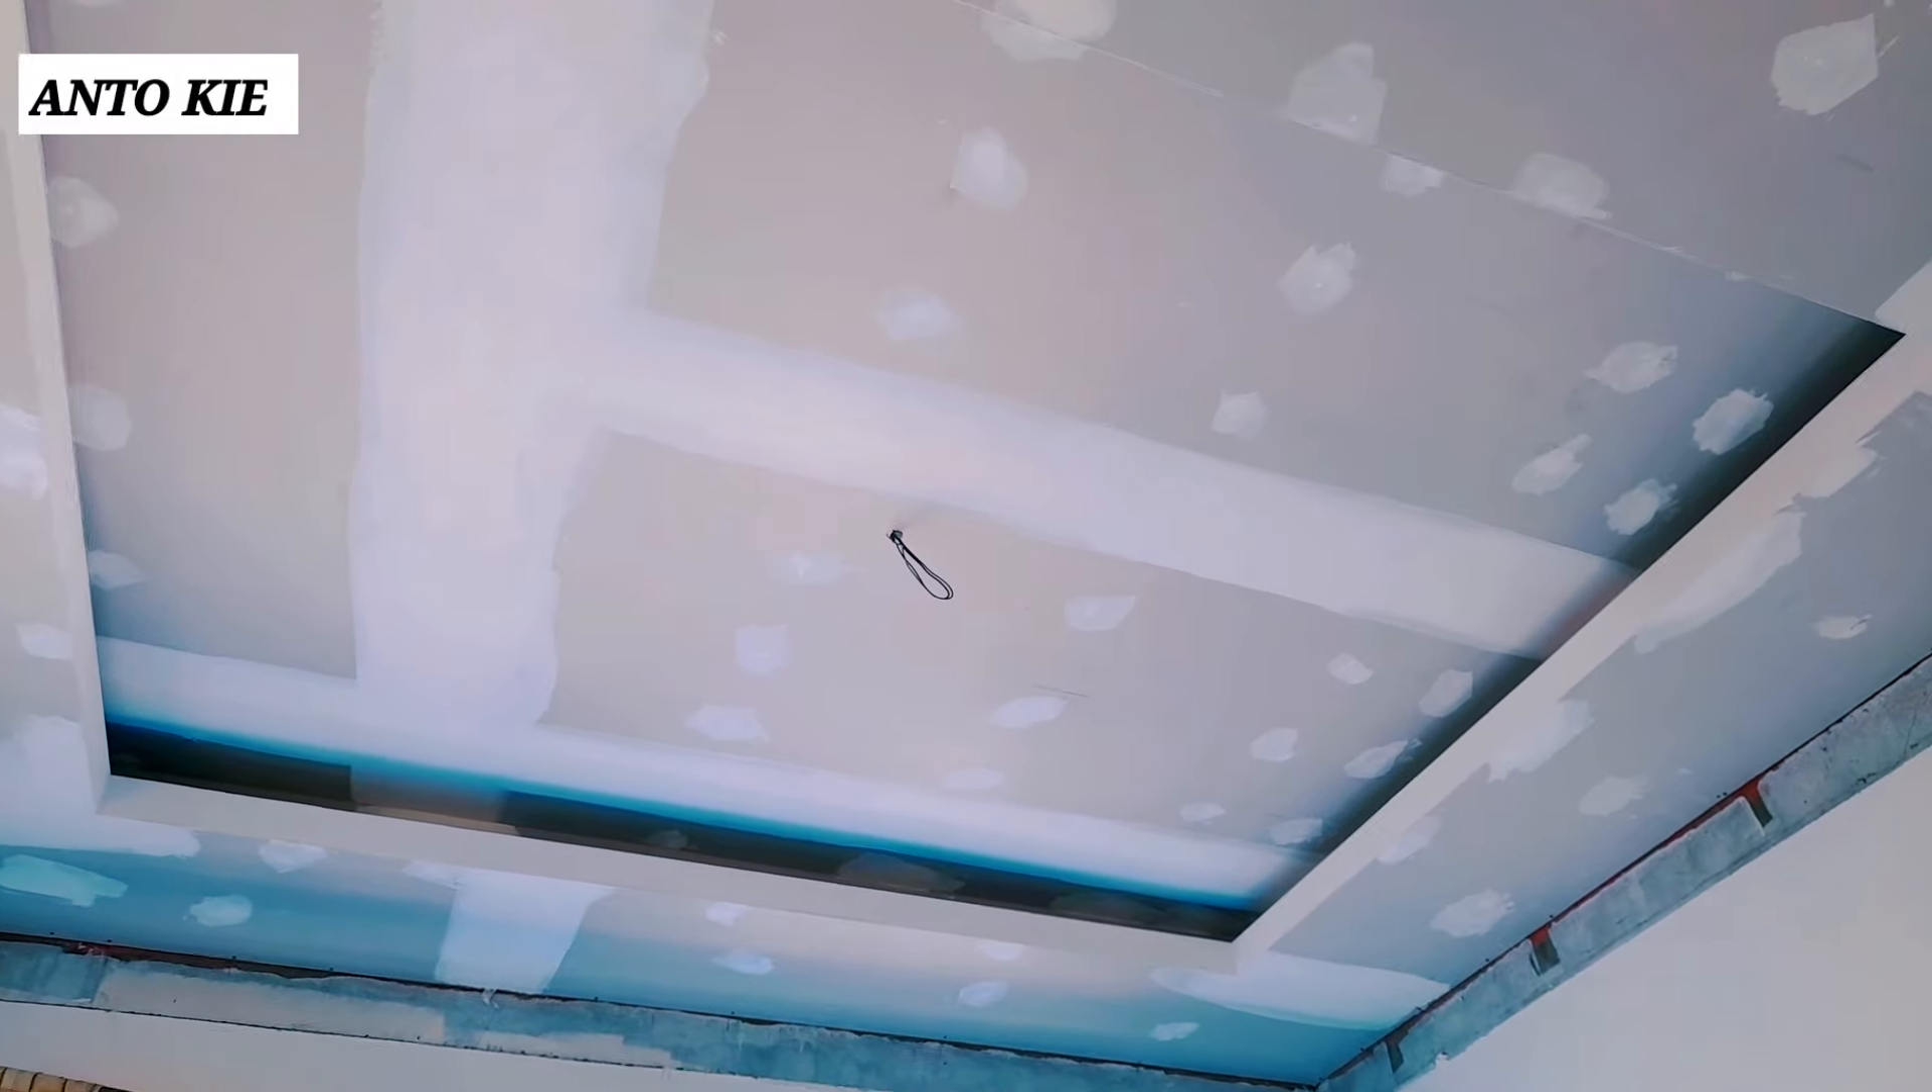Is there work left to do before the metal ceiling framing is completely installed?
No.